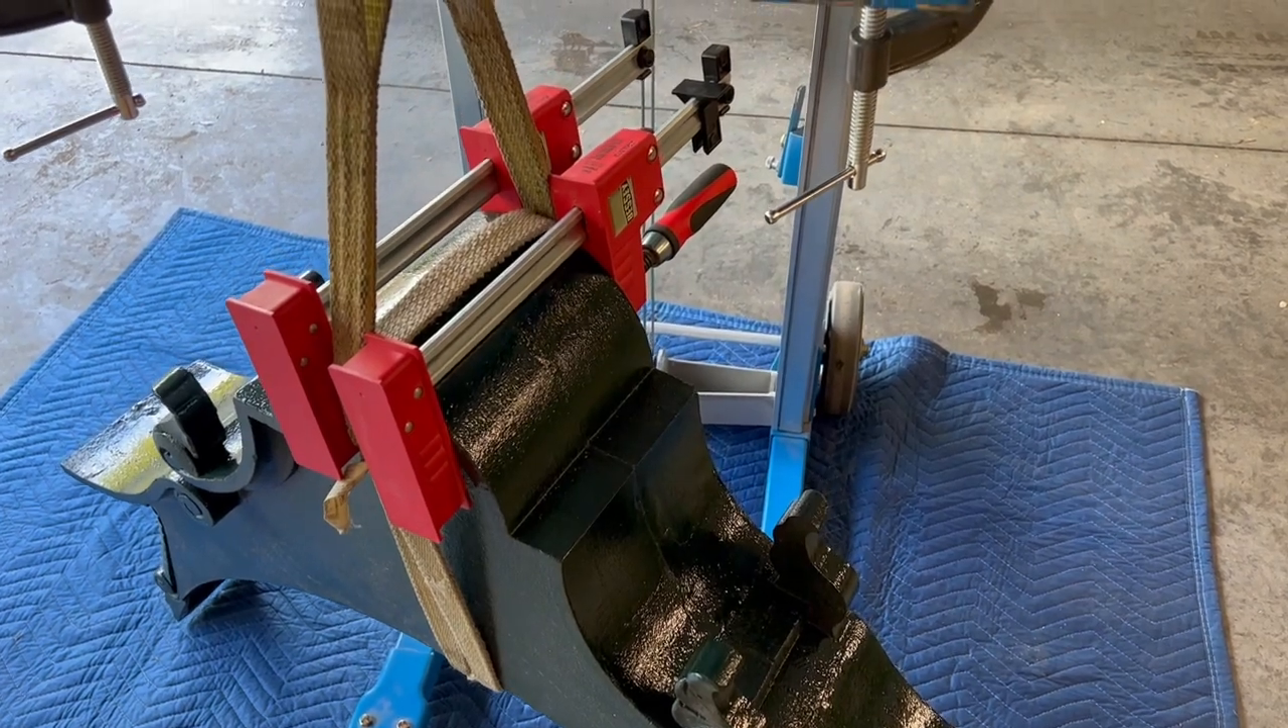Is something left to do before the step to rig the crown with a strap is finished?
No.